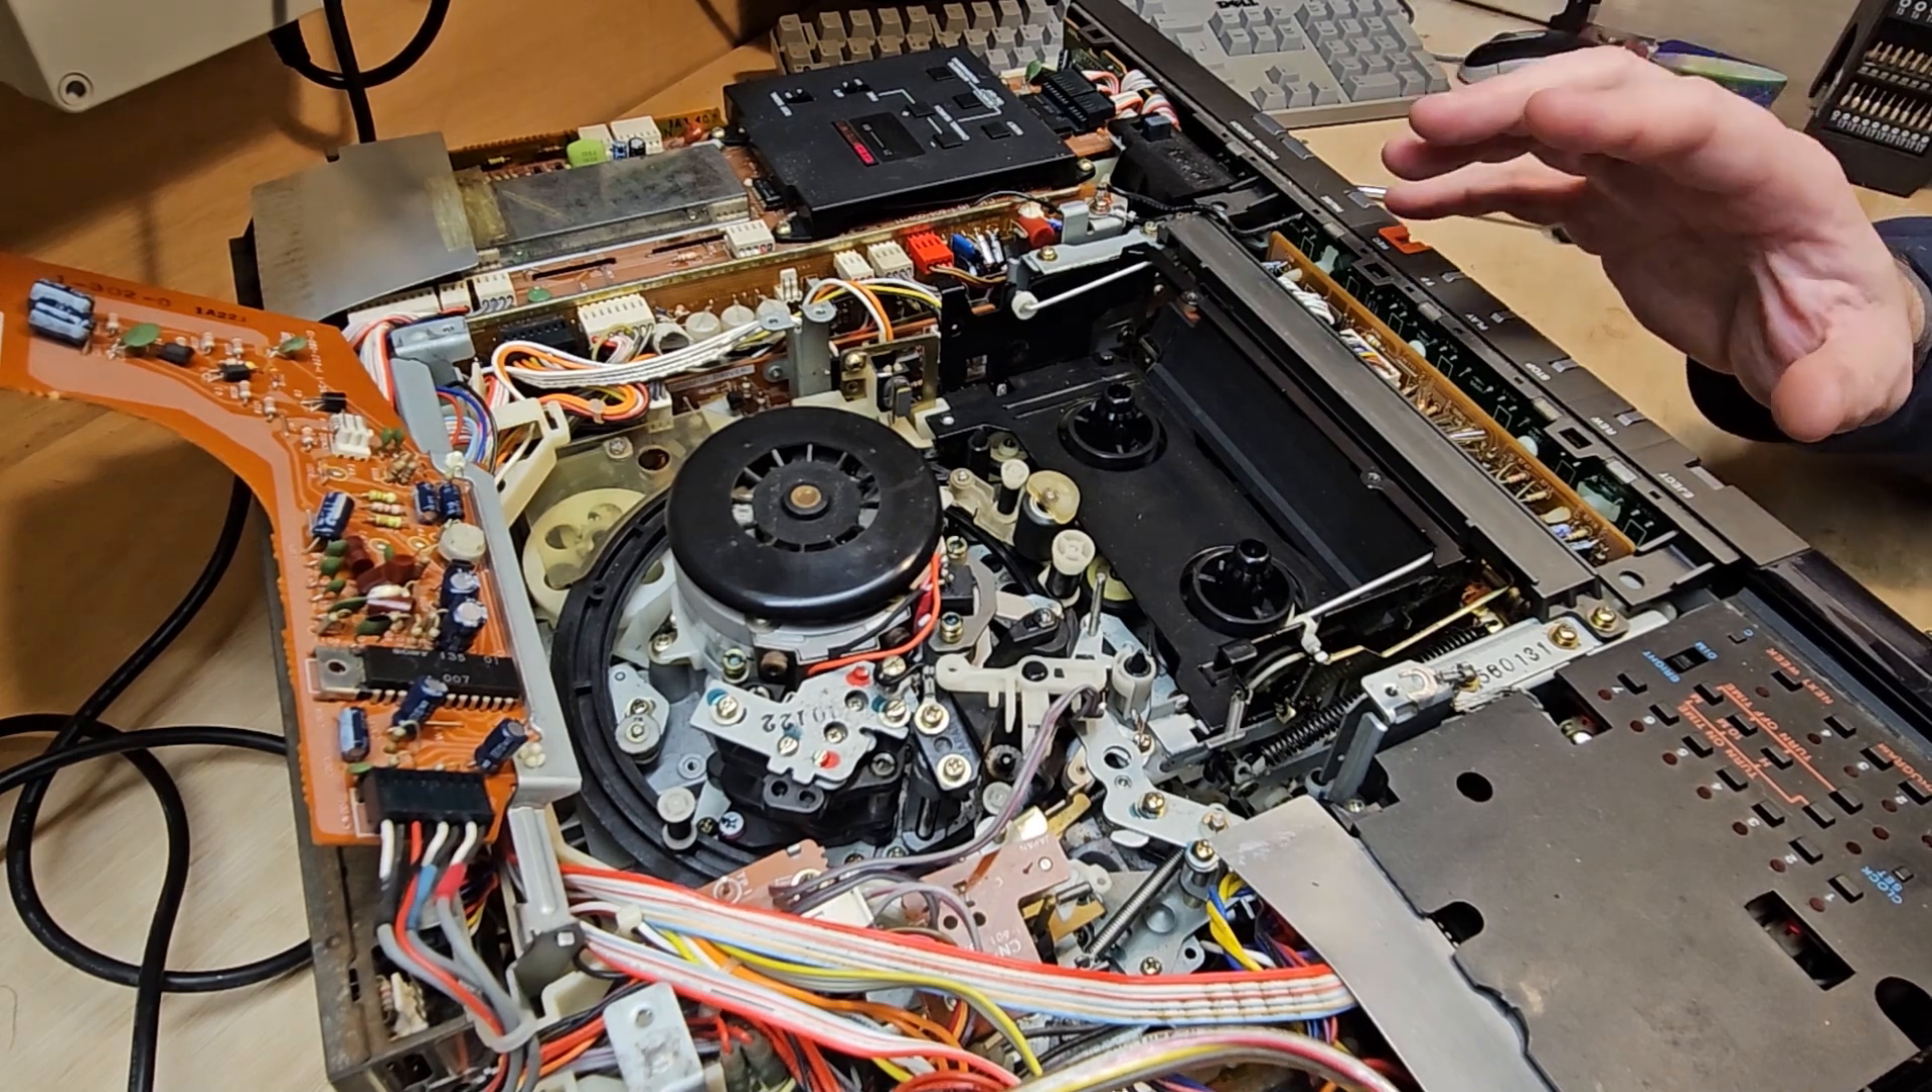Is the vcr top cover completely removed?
Yes.